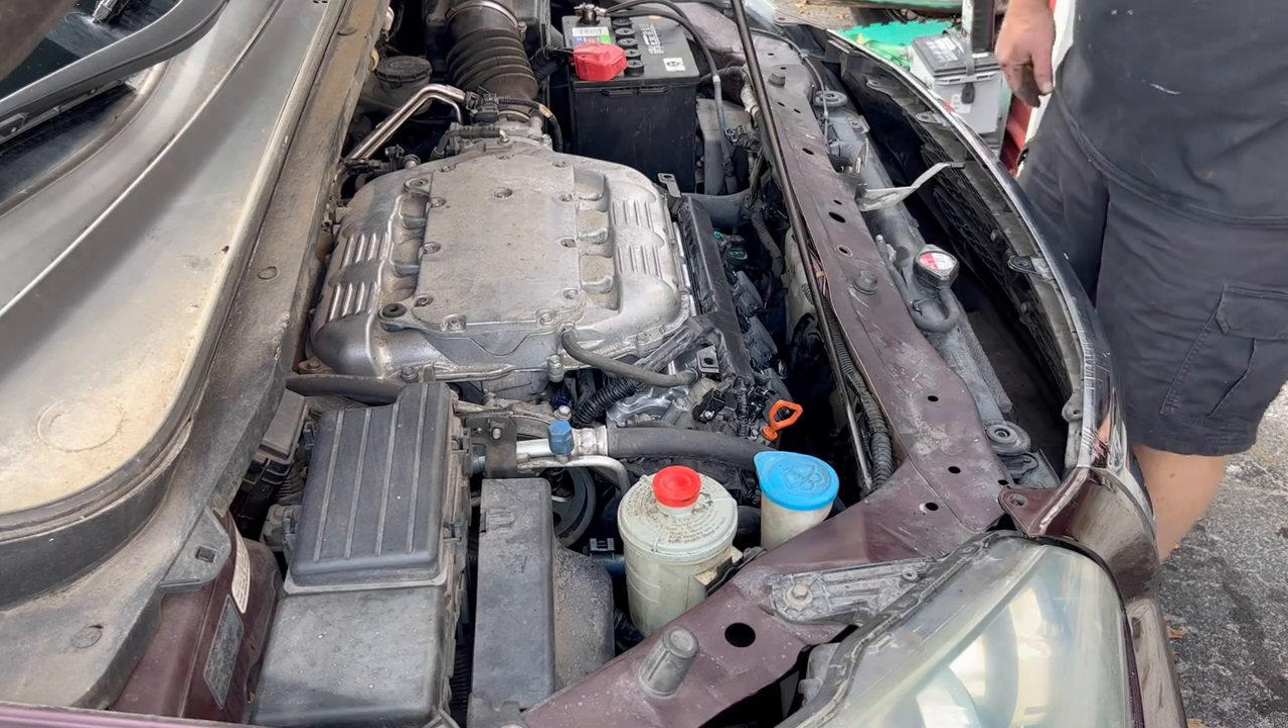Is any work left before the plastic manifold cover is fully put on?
Yes.